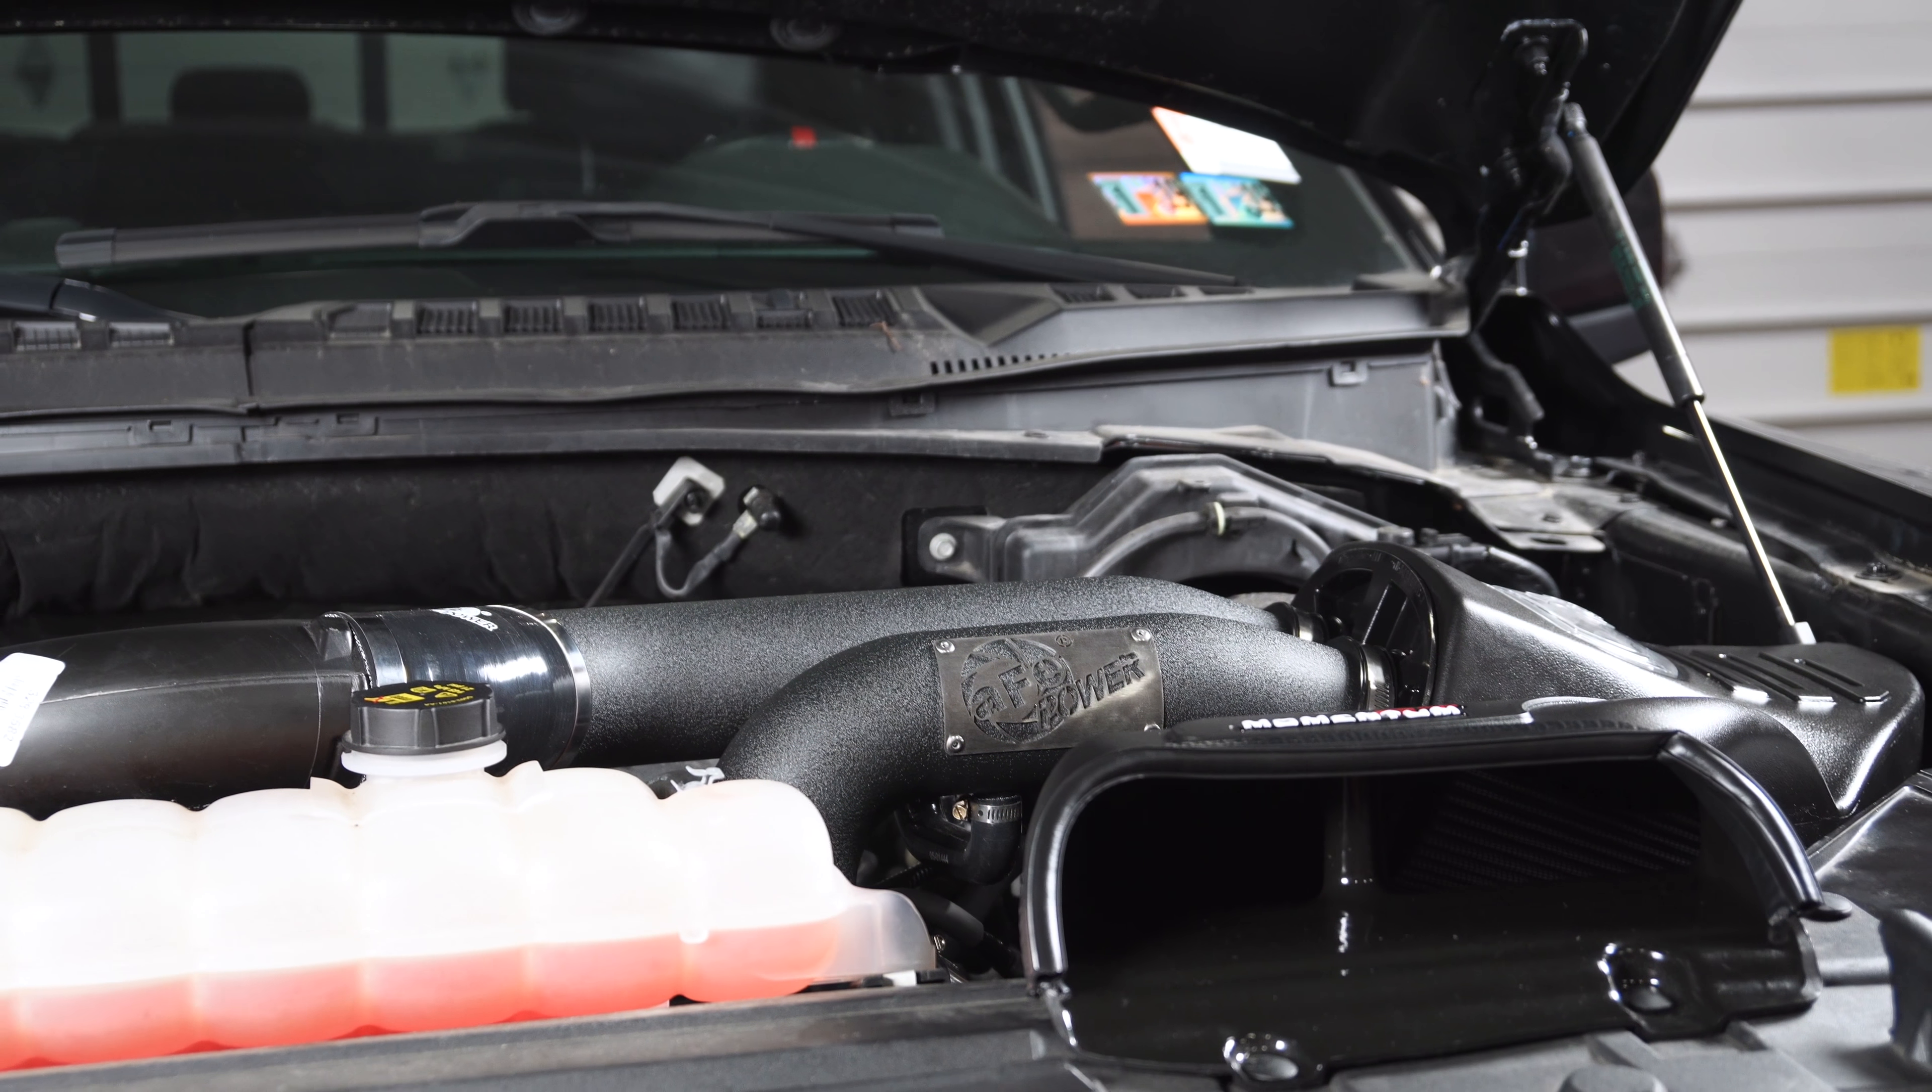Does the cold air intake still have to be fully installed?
No.